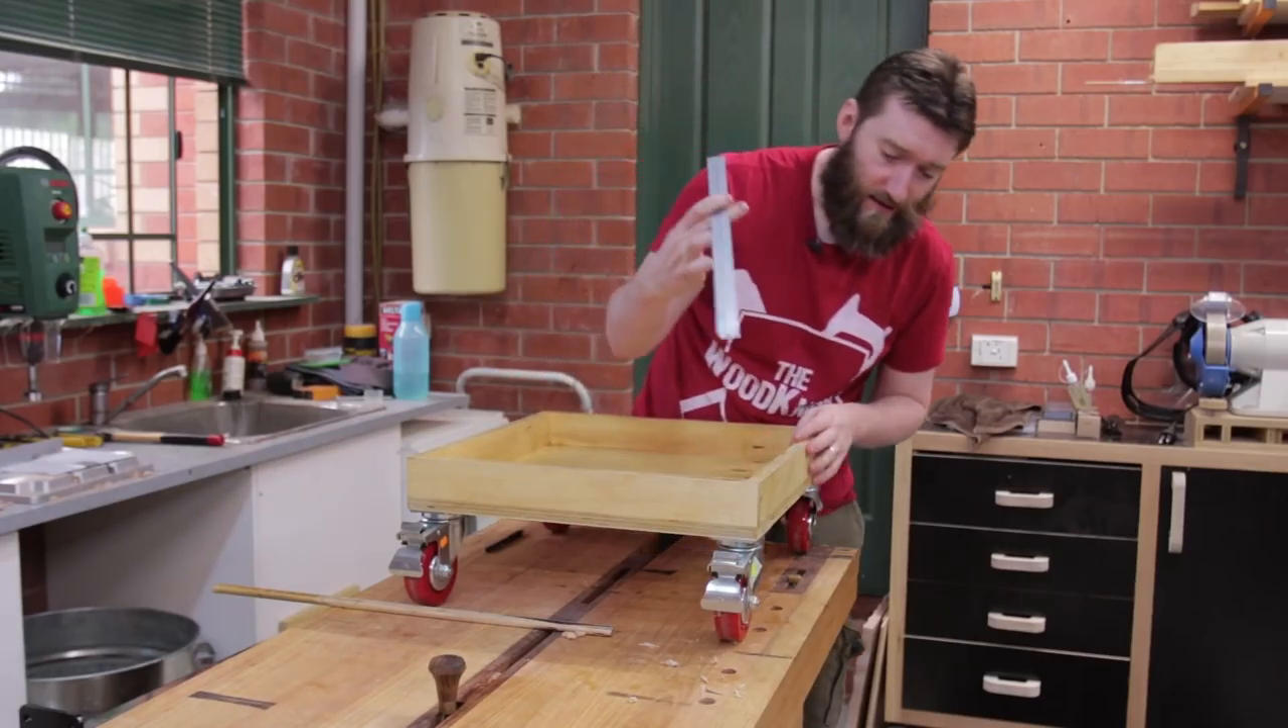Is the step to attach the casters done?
Yes.